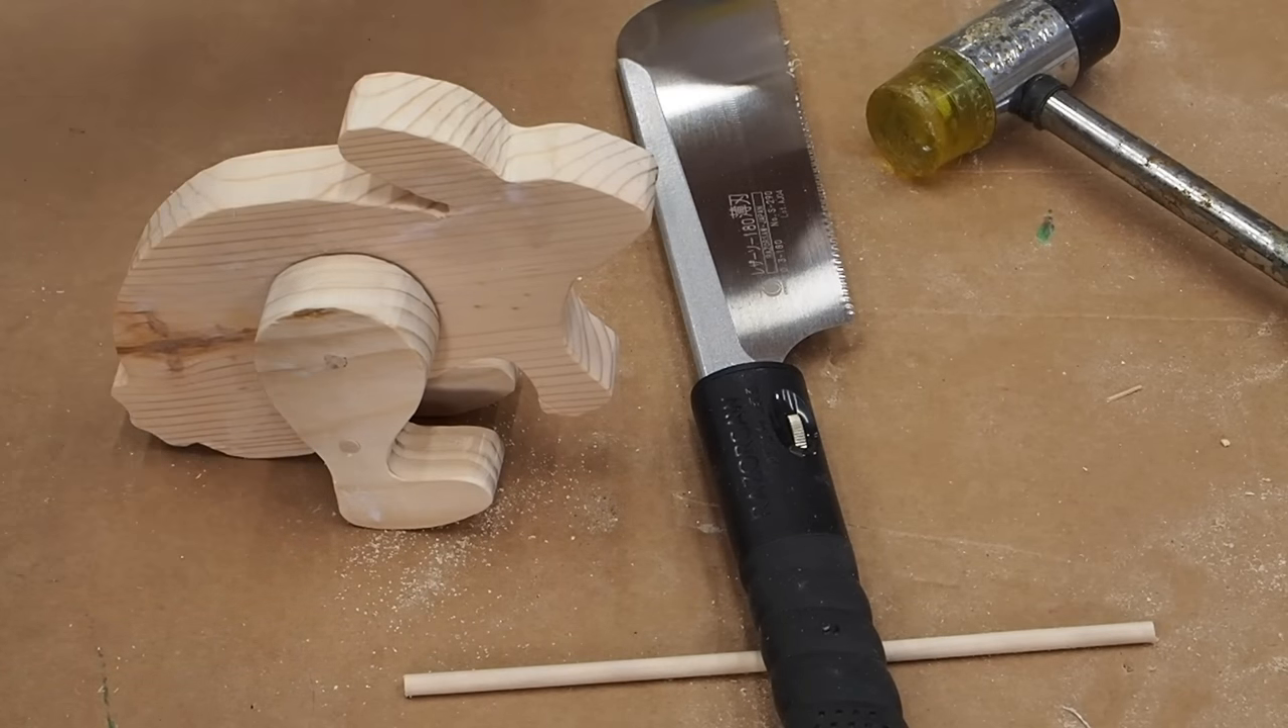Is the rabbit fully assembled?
Yes.